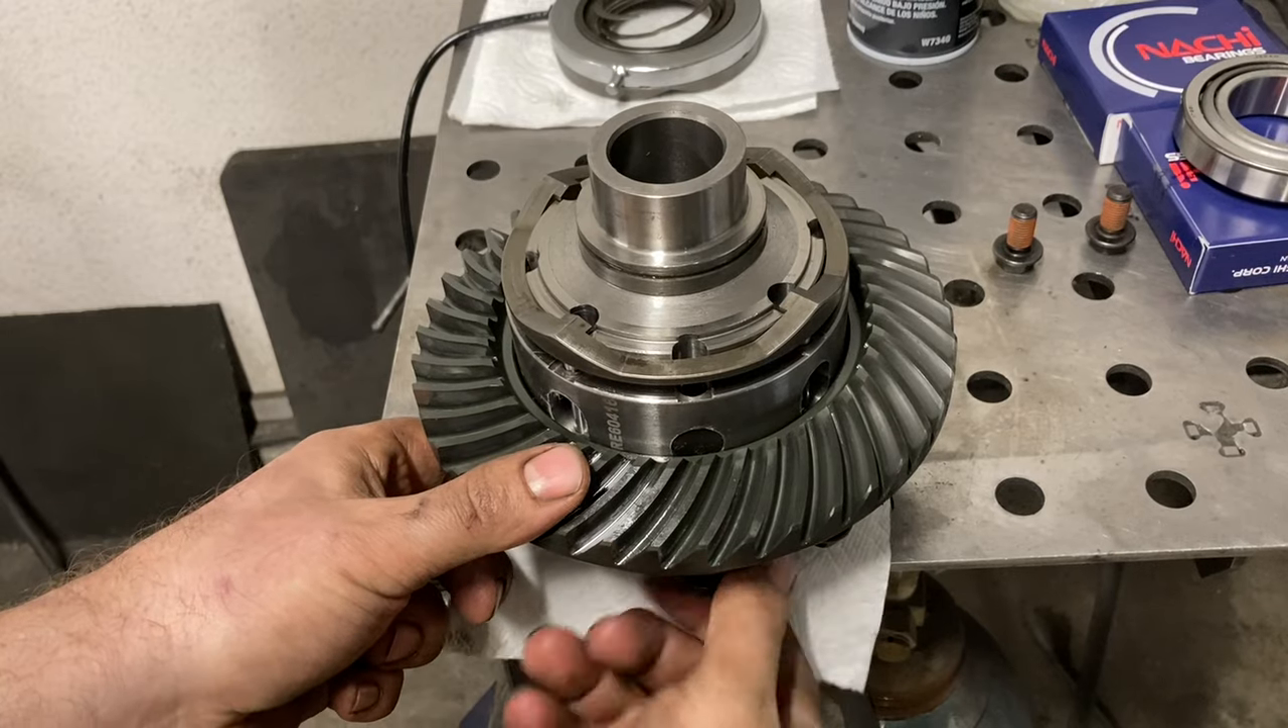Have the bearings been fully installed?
No.